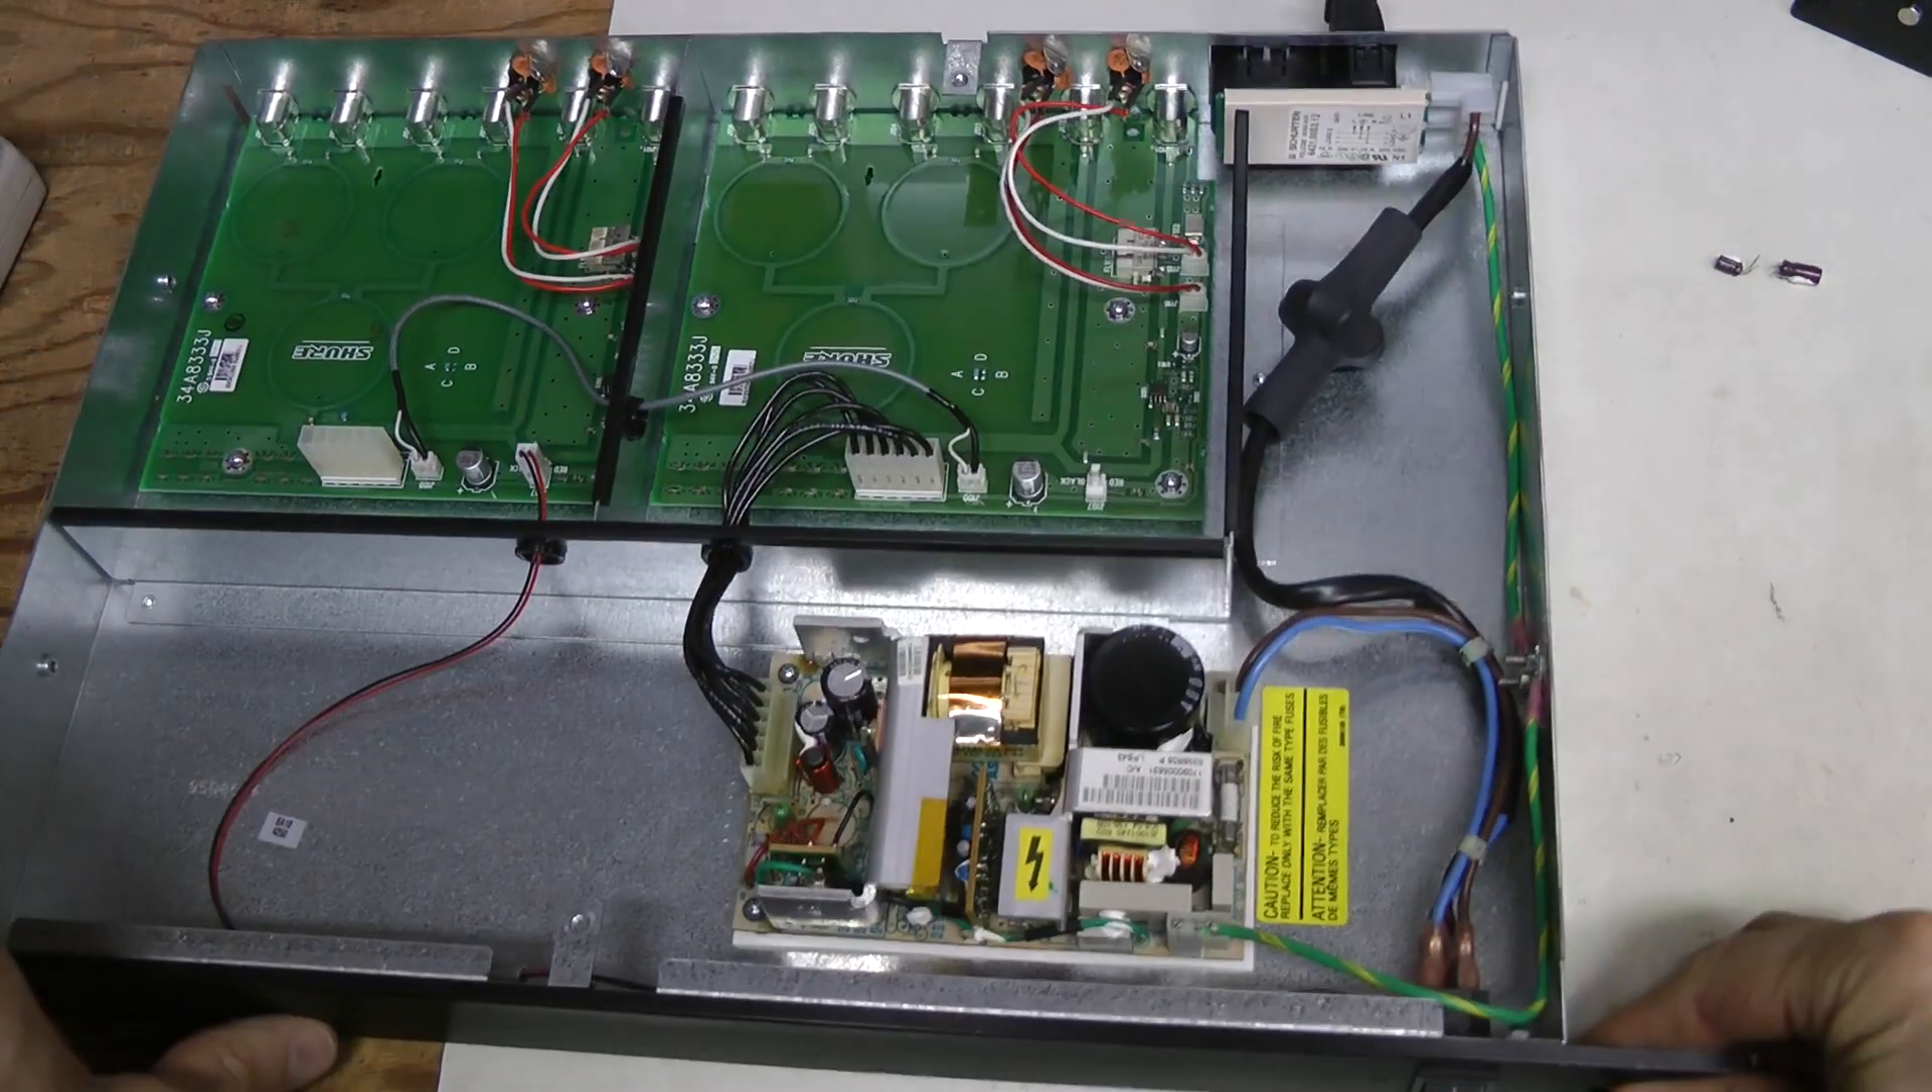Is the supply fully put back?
Yes.